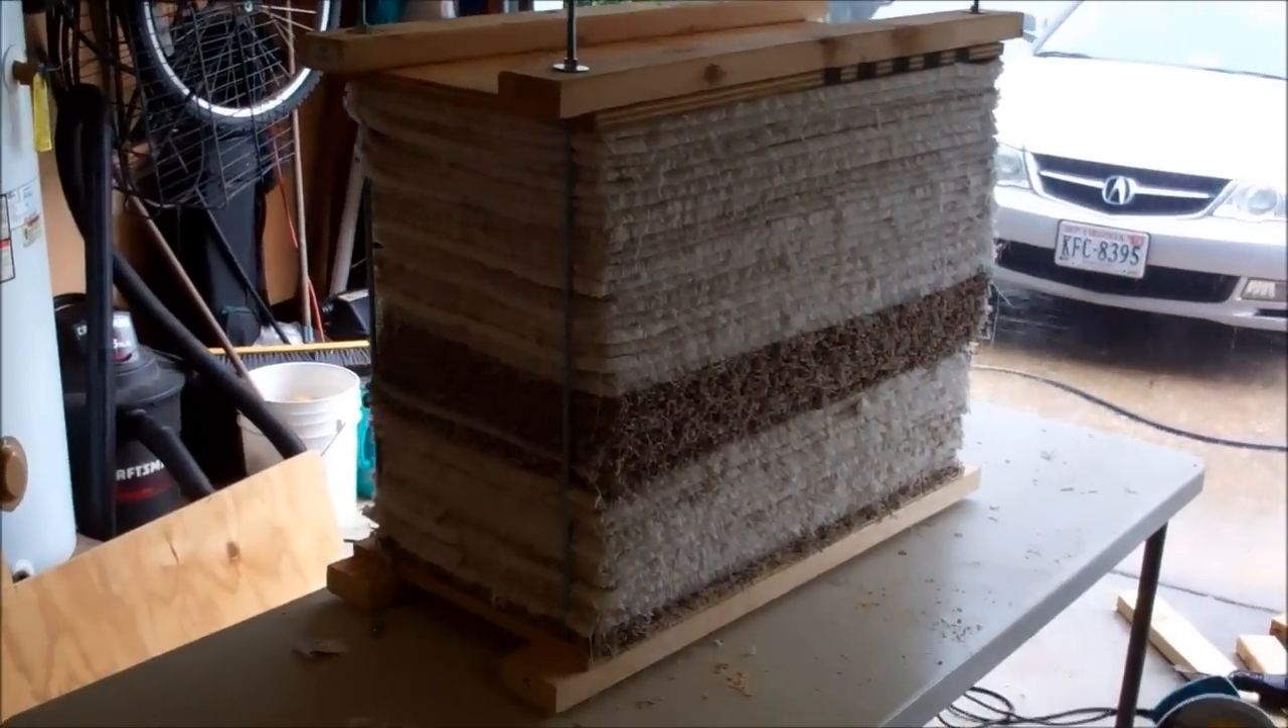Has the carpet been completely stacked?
Yes.